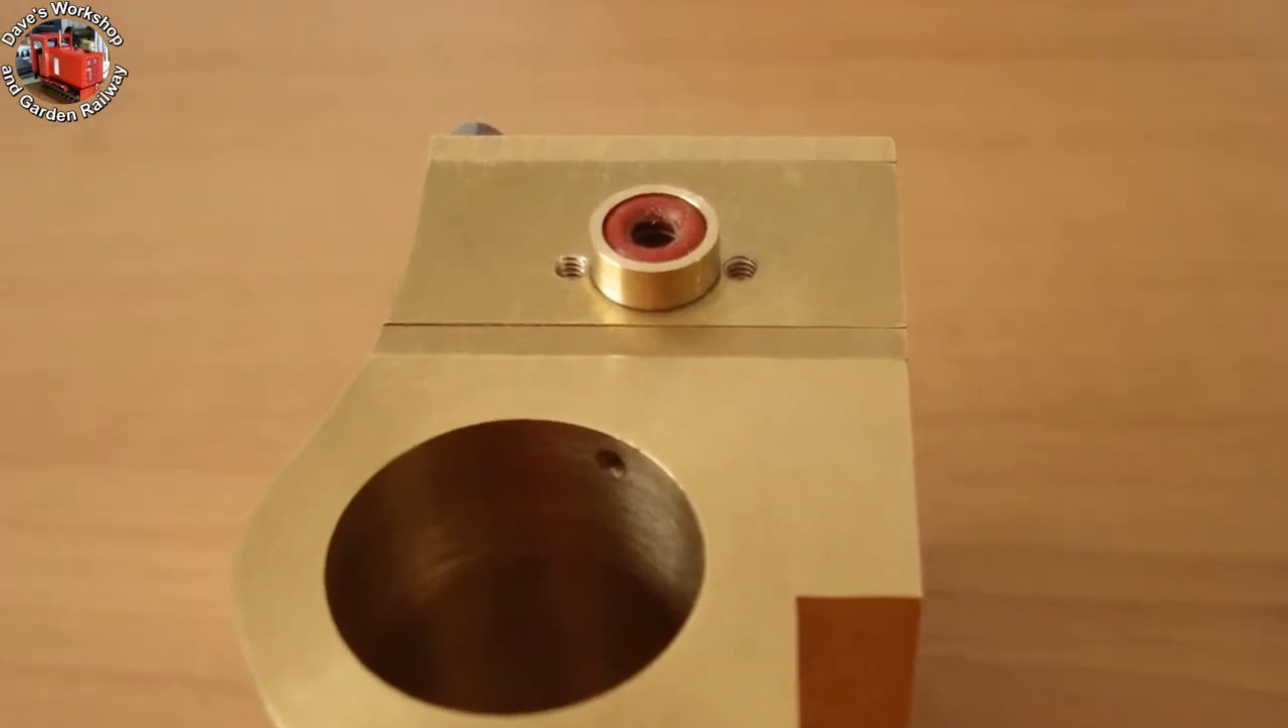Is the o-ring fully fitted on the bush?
Yes.